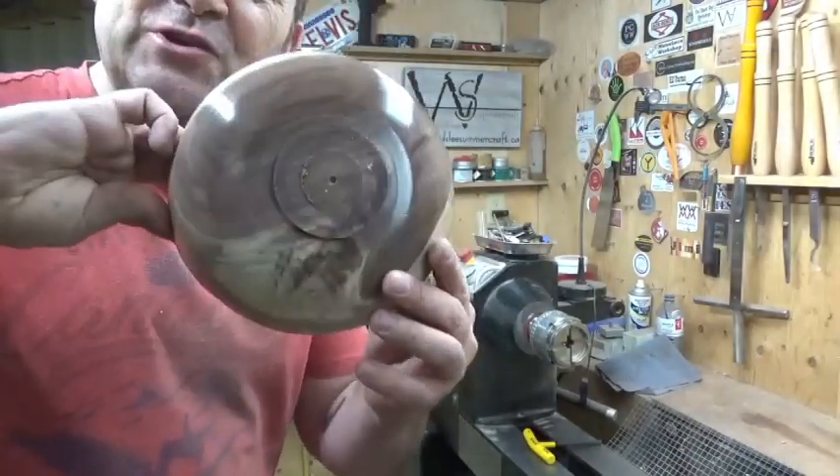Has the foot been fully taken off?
No.